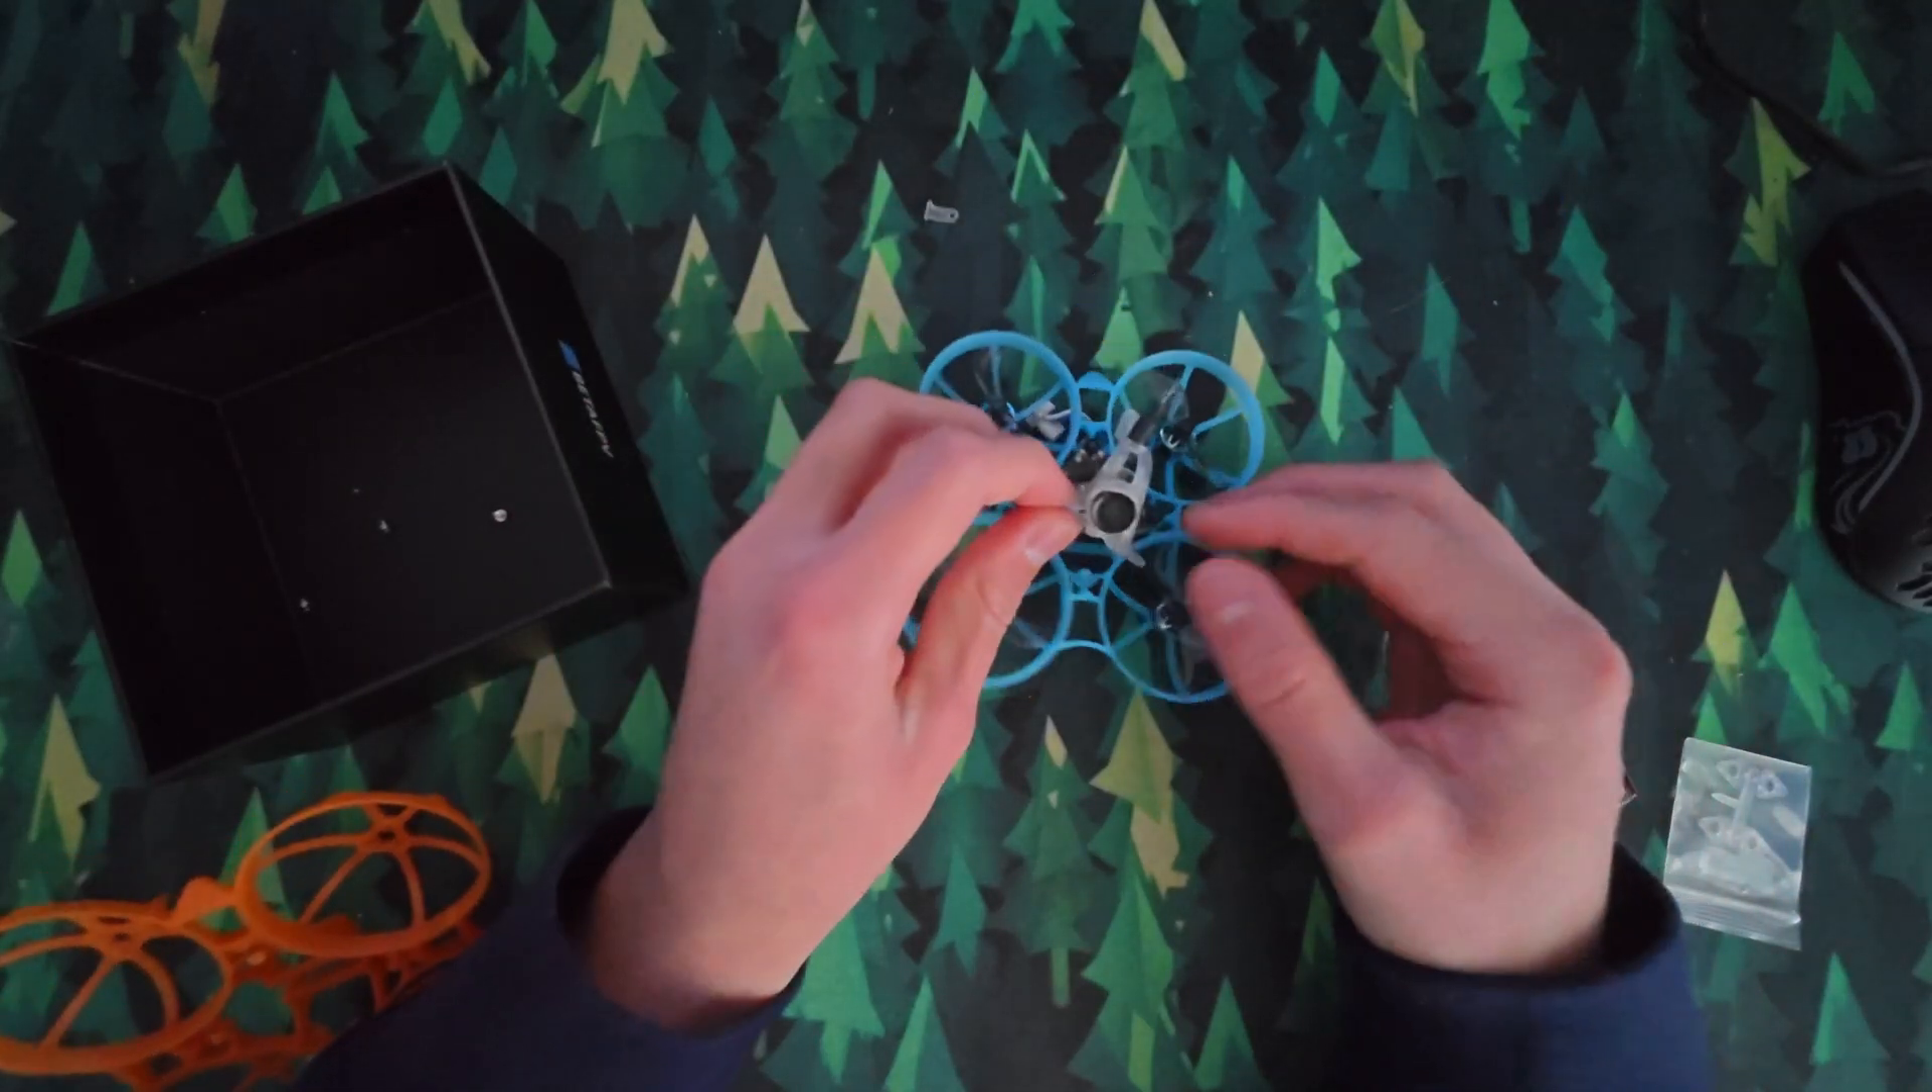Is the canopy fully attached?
No.